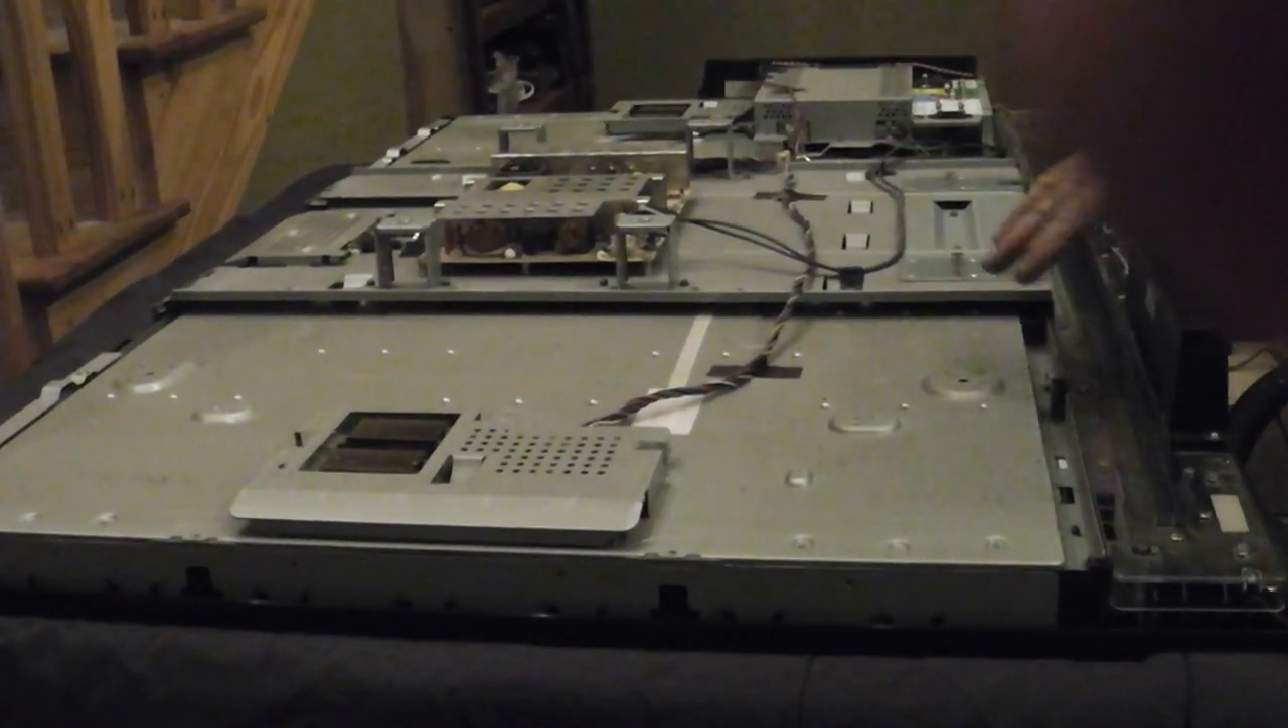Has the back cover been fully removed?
Yes.